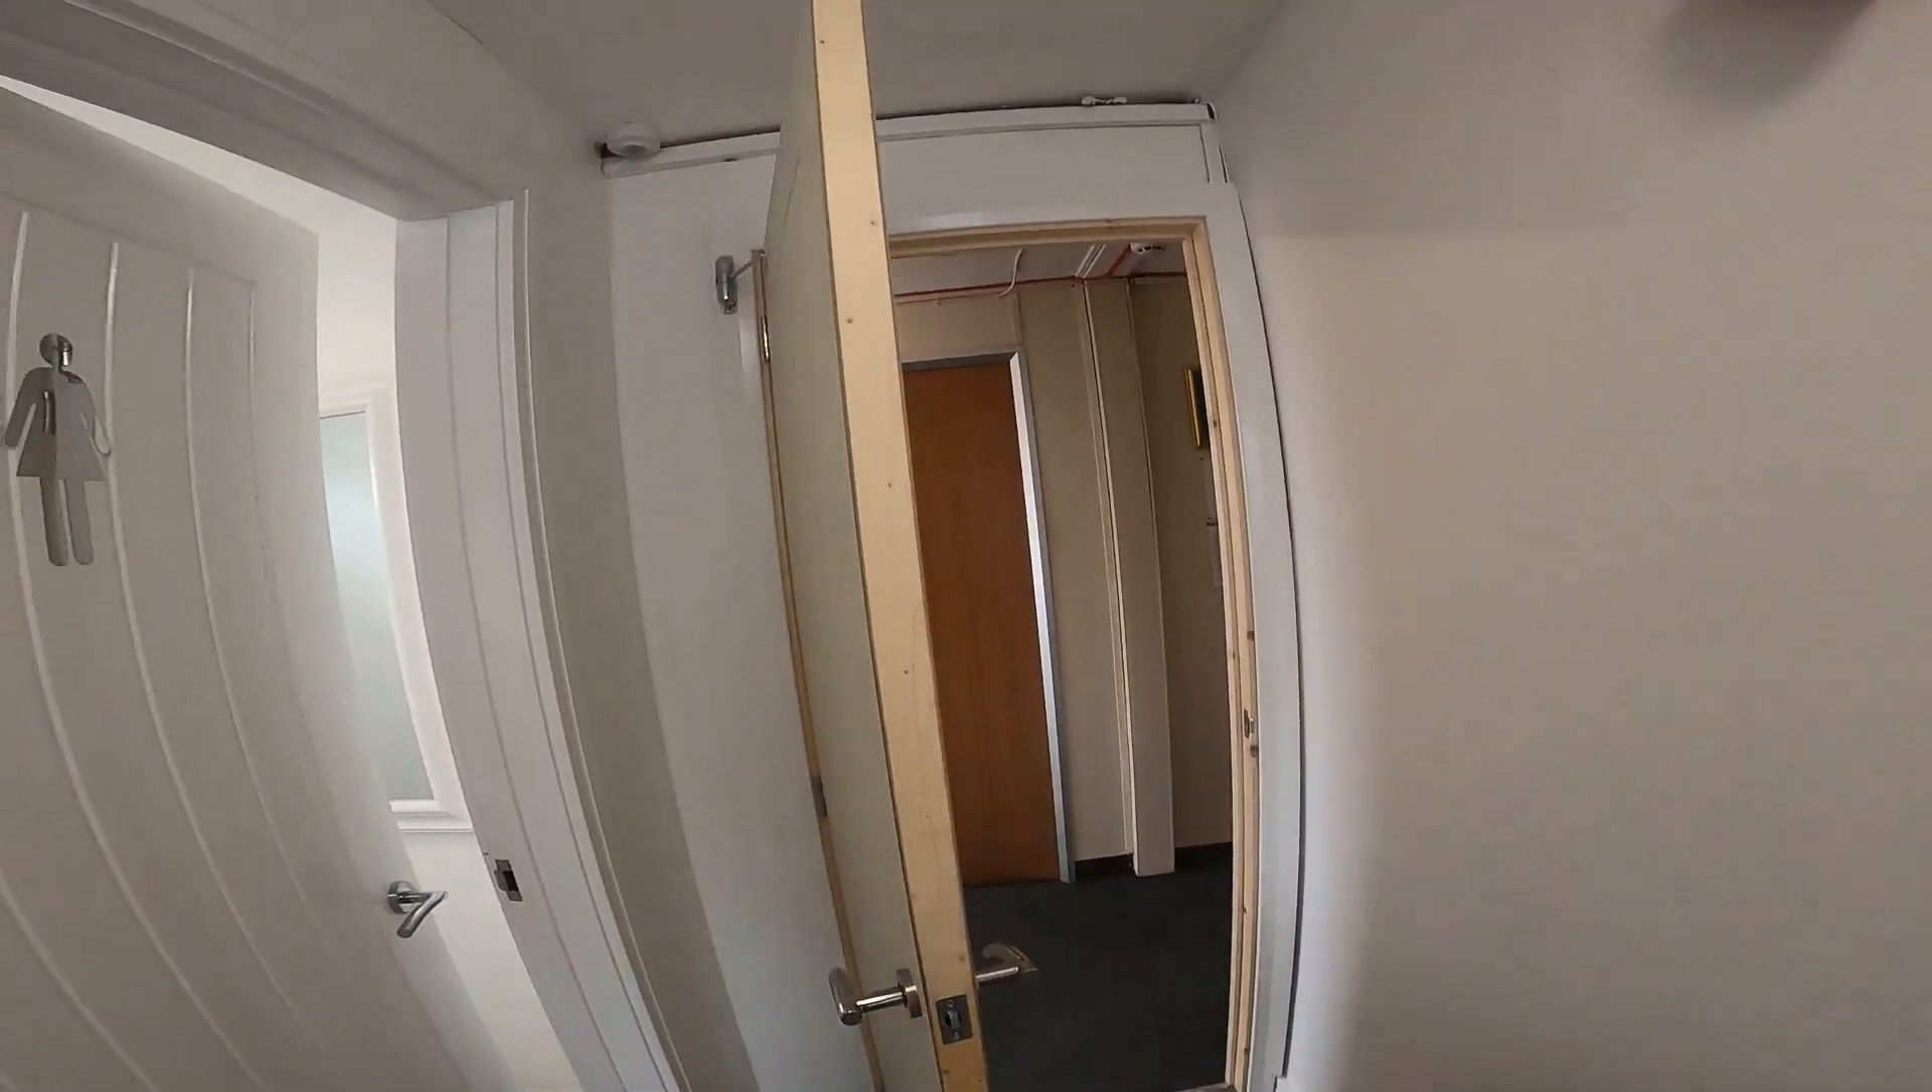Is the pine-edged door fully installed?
Yes.